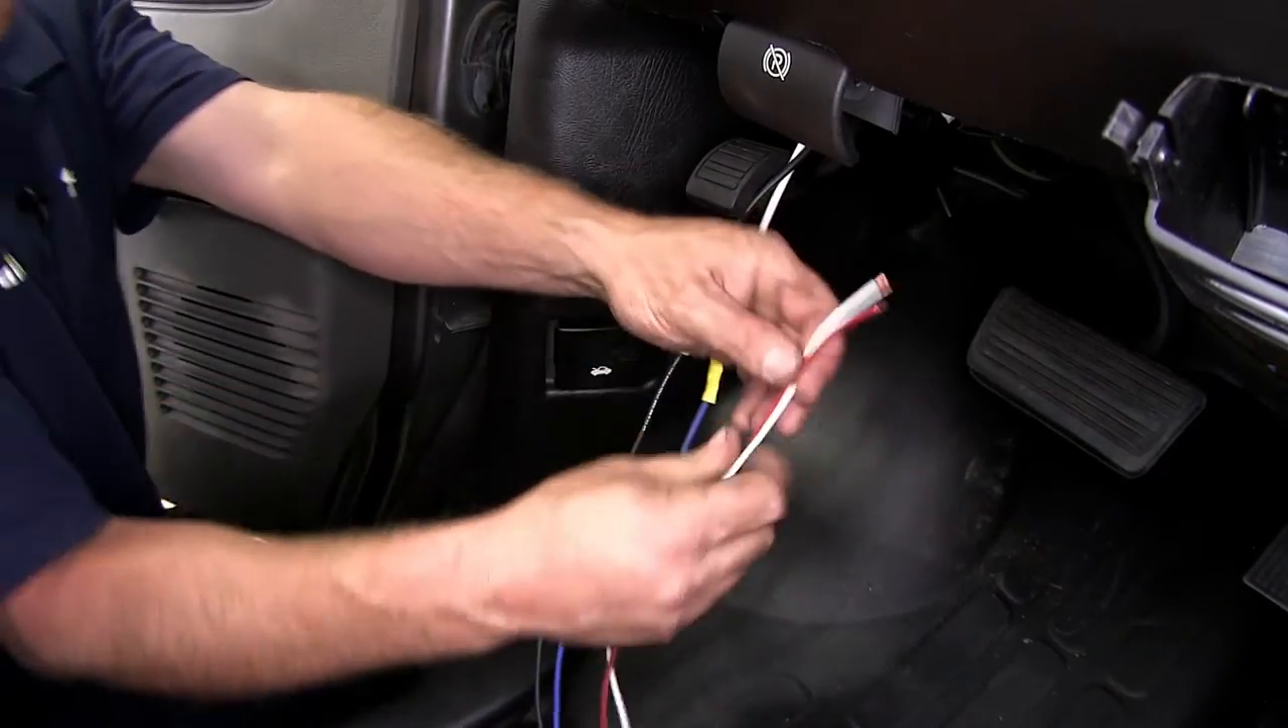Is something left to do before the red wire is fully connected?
Yes.